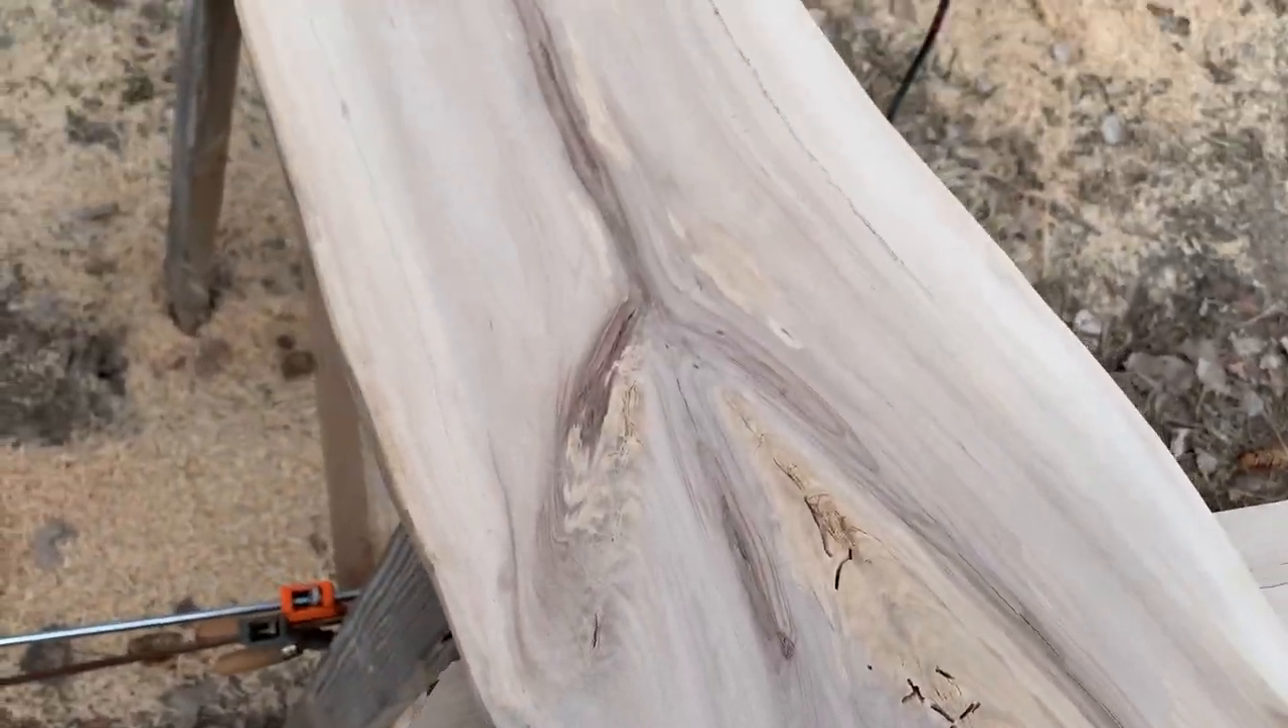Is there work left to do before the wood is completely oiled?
Yes.